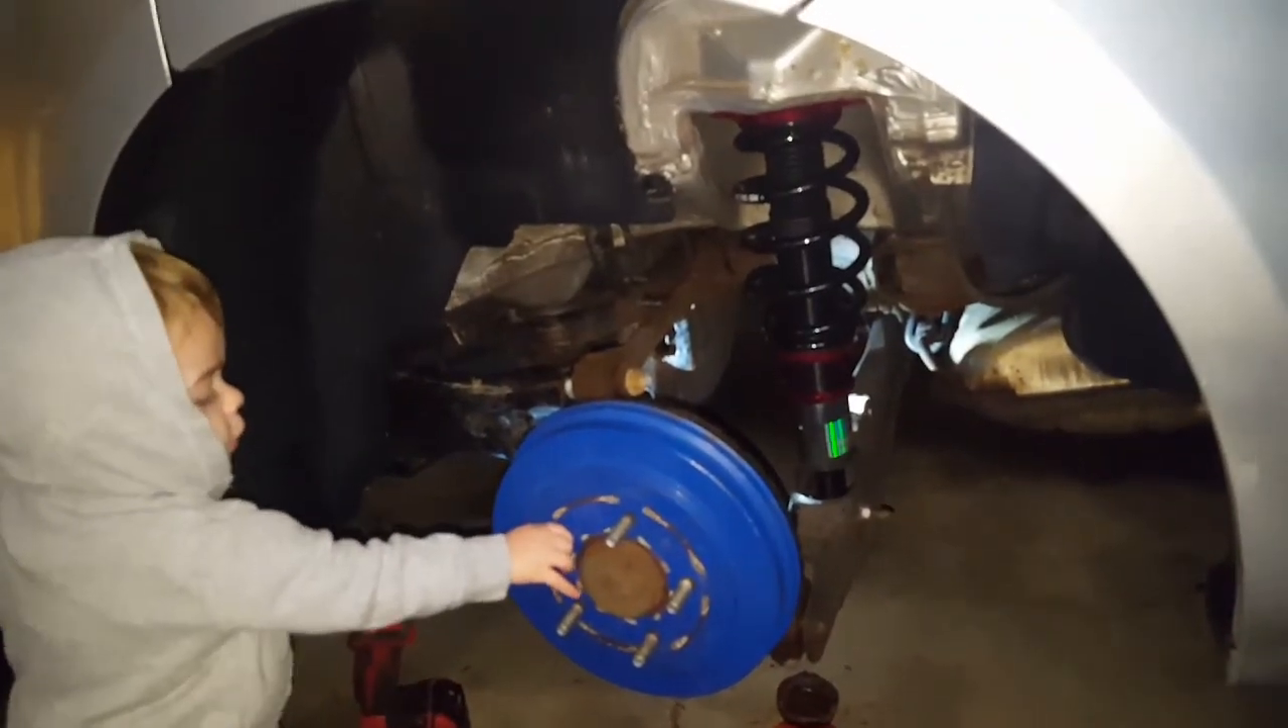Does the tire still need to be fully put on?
Yes.